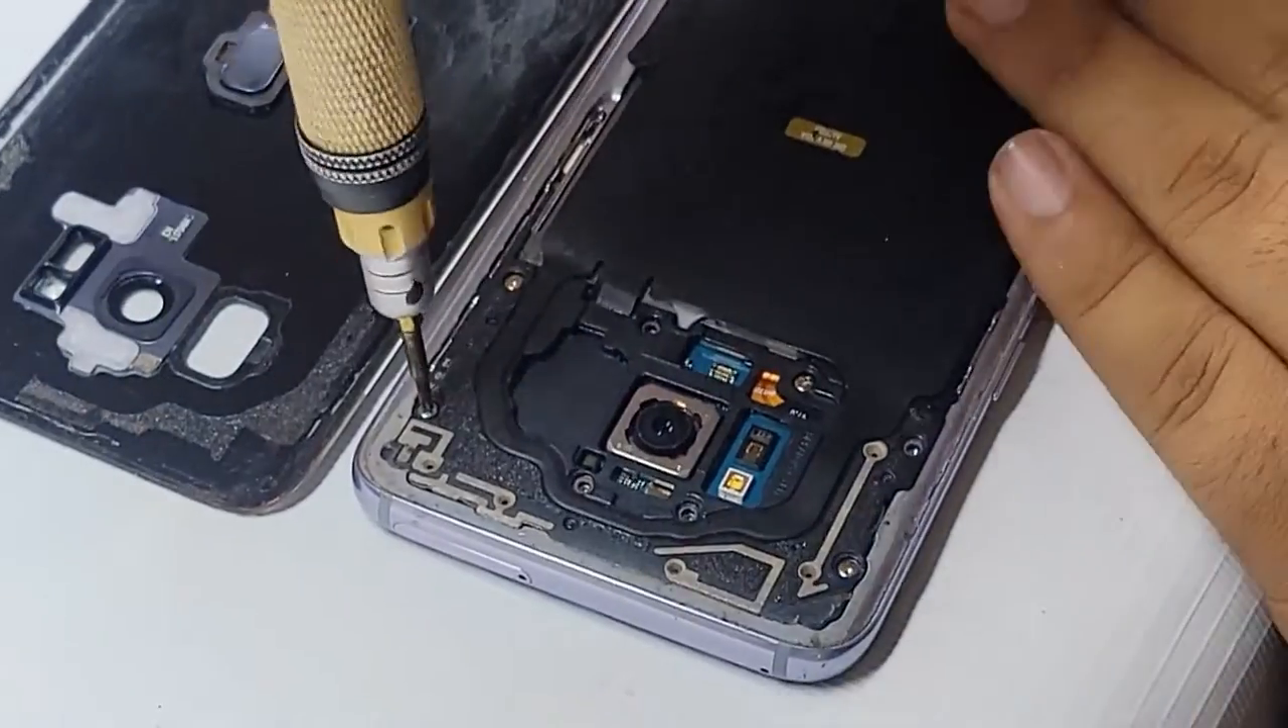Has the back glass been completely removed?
Yes.